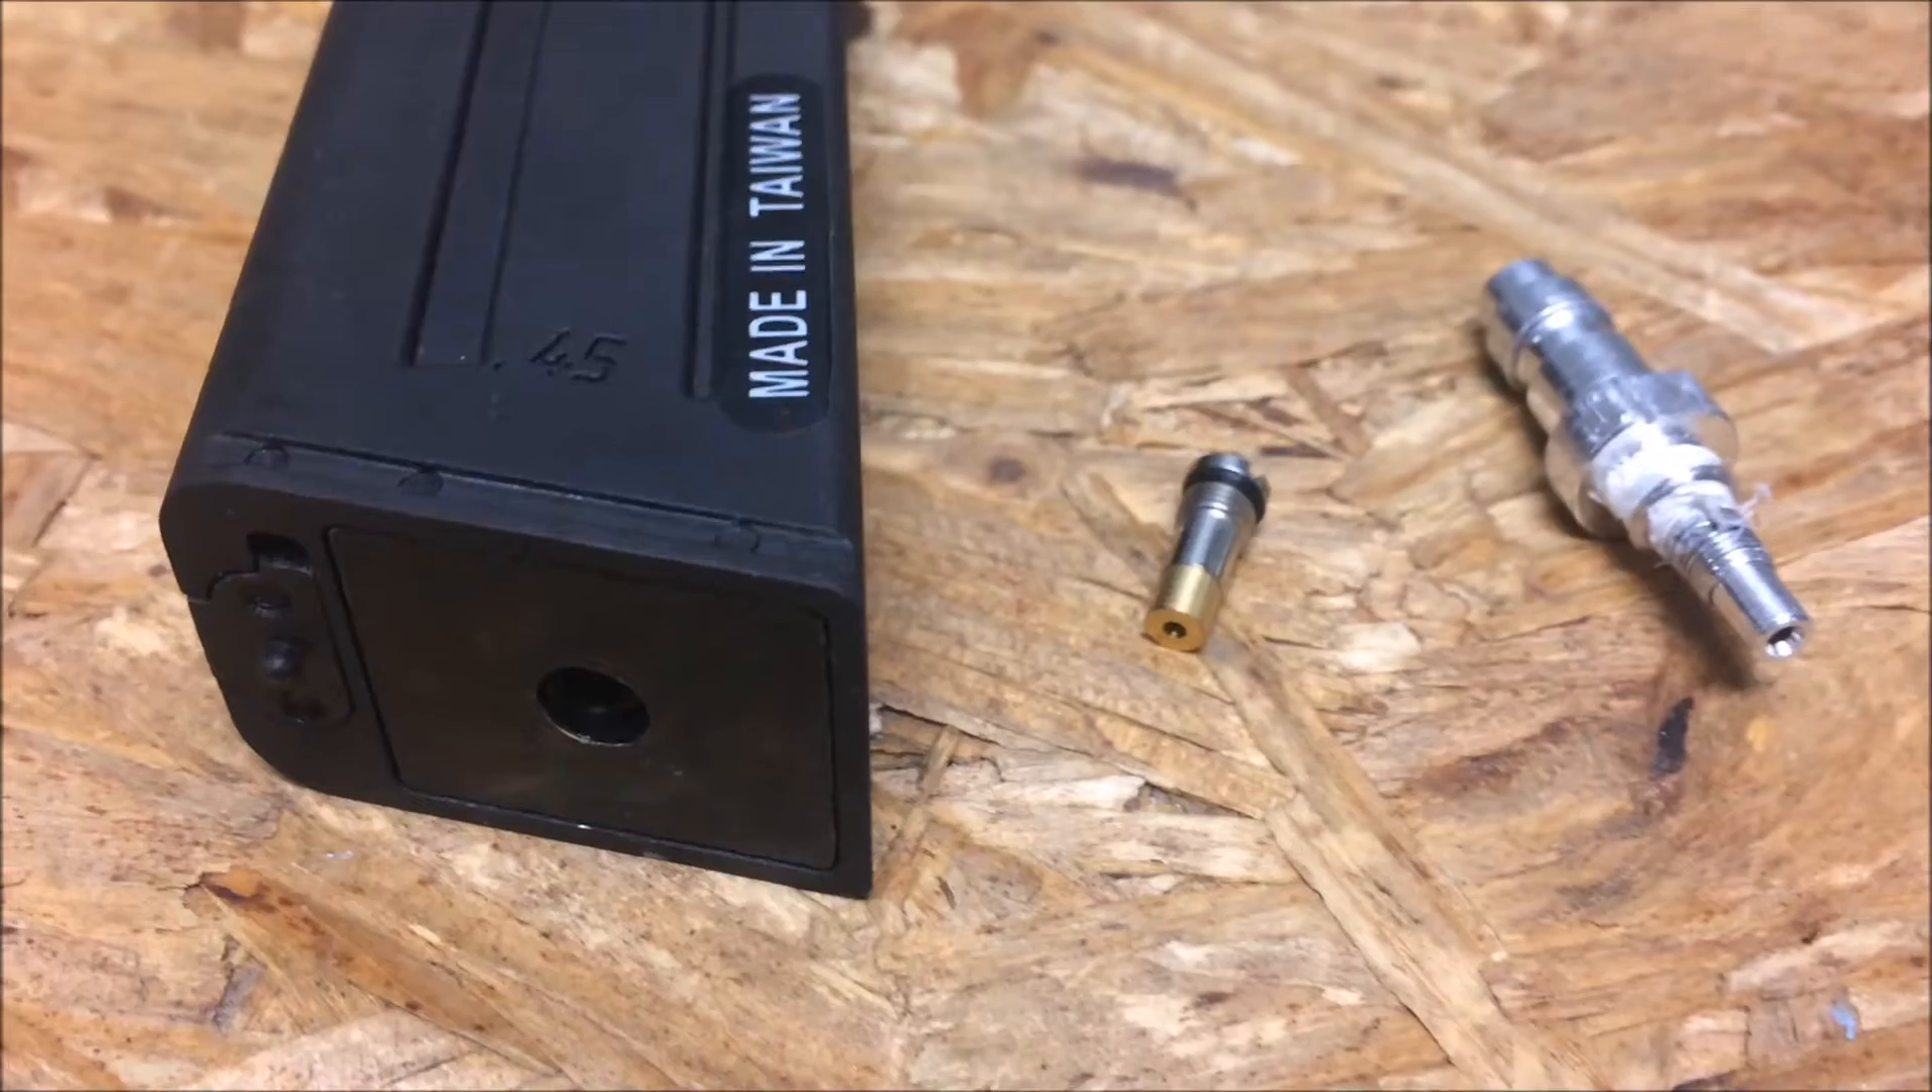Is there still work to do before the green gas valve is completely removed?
No.